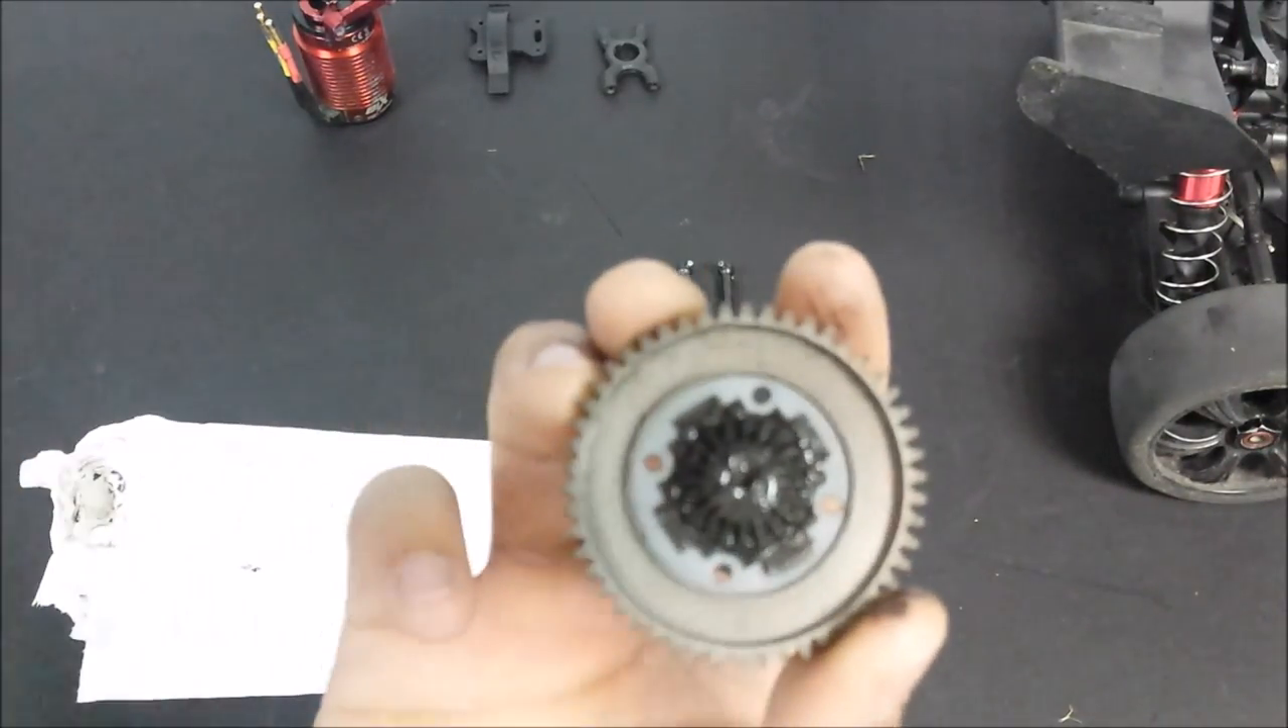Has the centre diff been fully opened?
Yes.